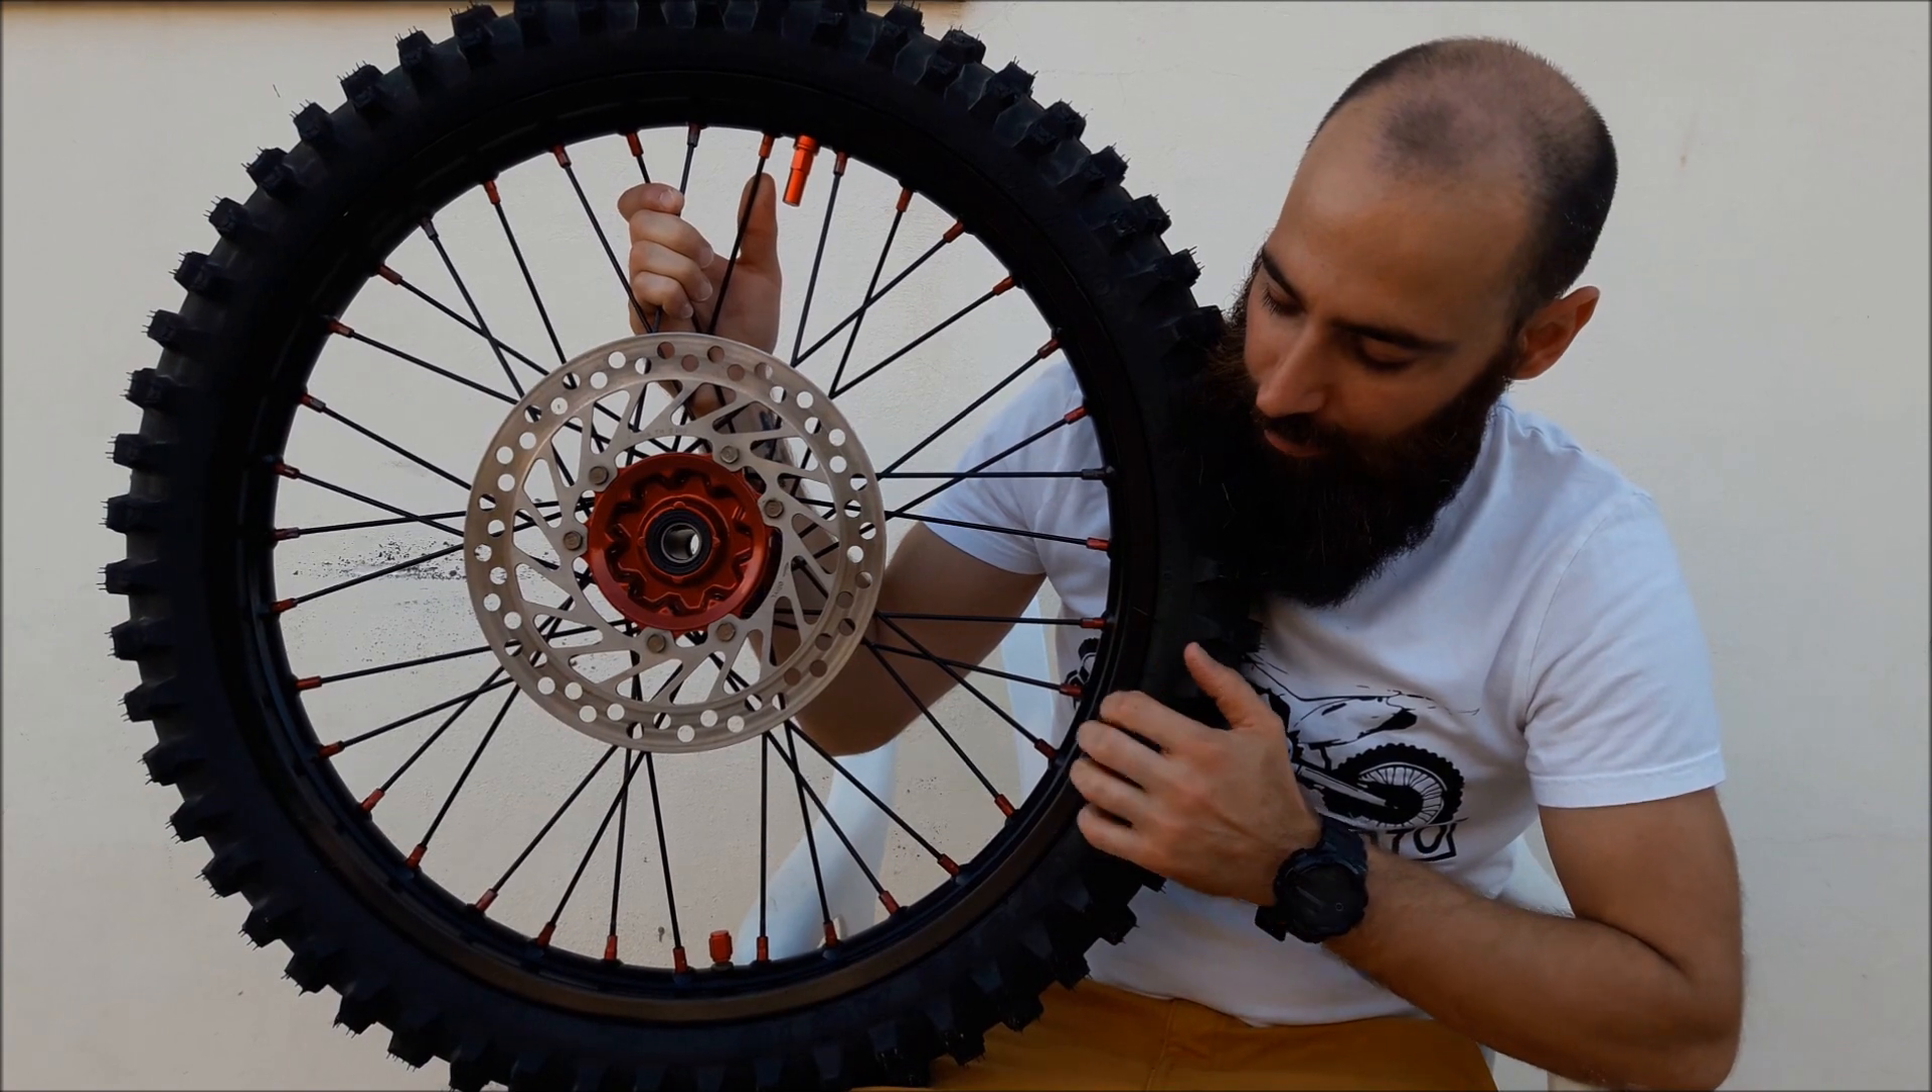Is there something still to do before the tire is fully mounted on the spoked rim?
No.